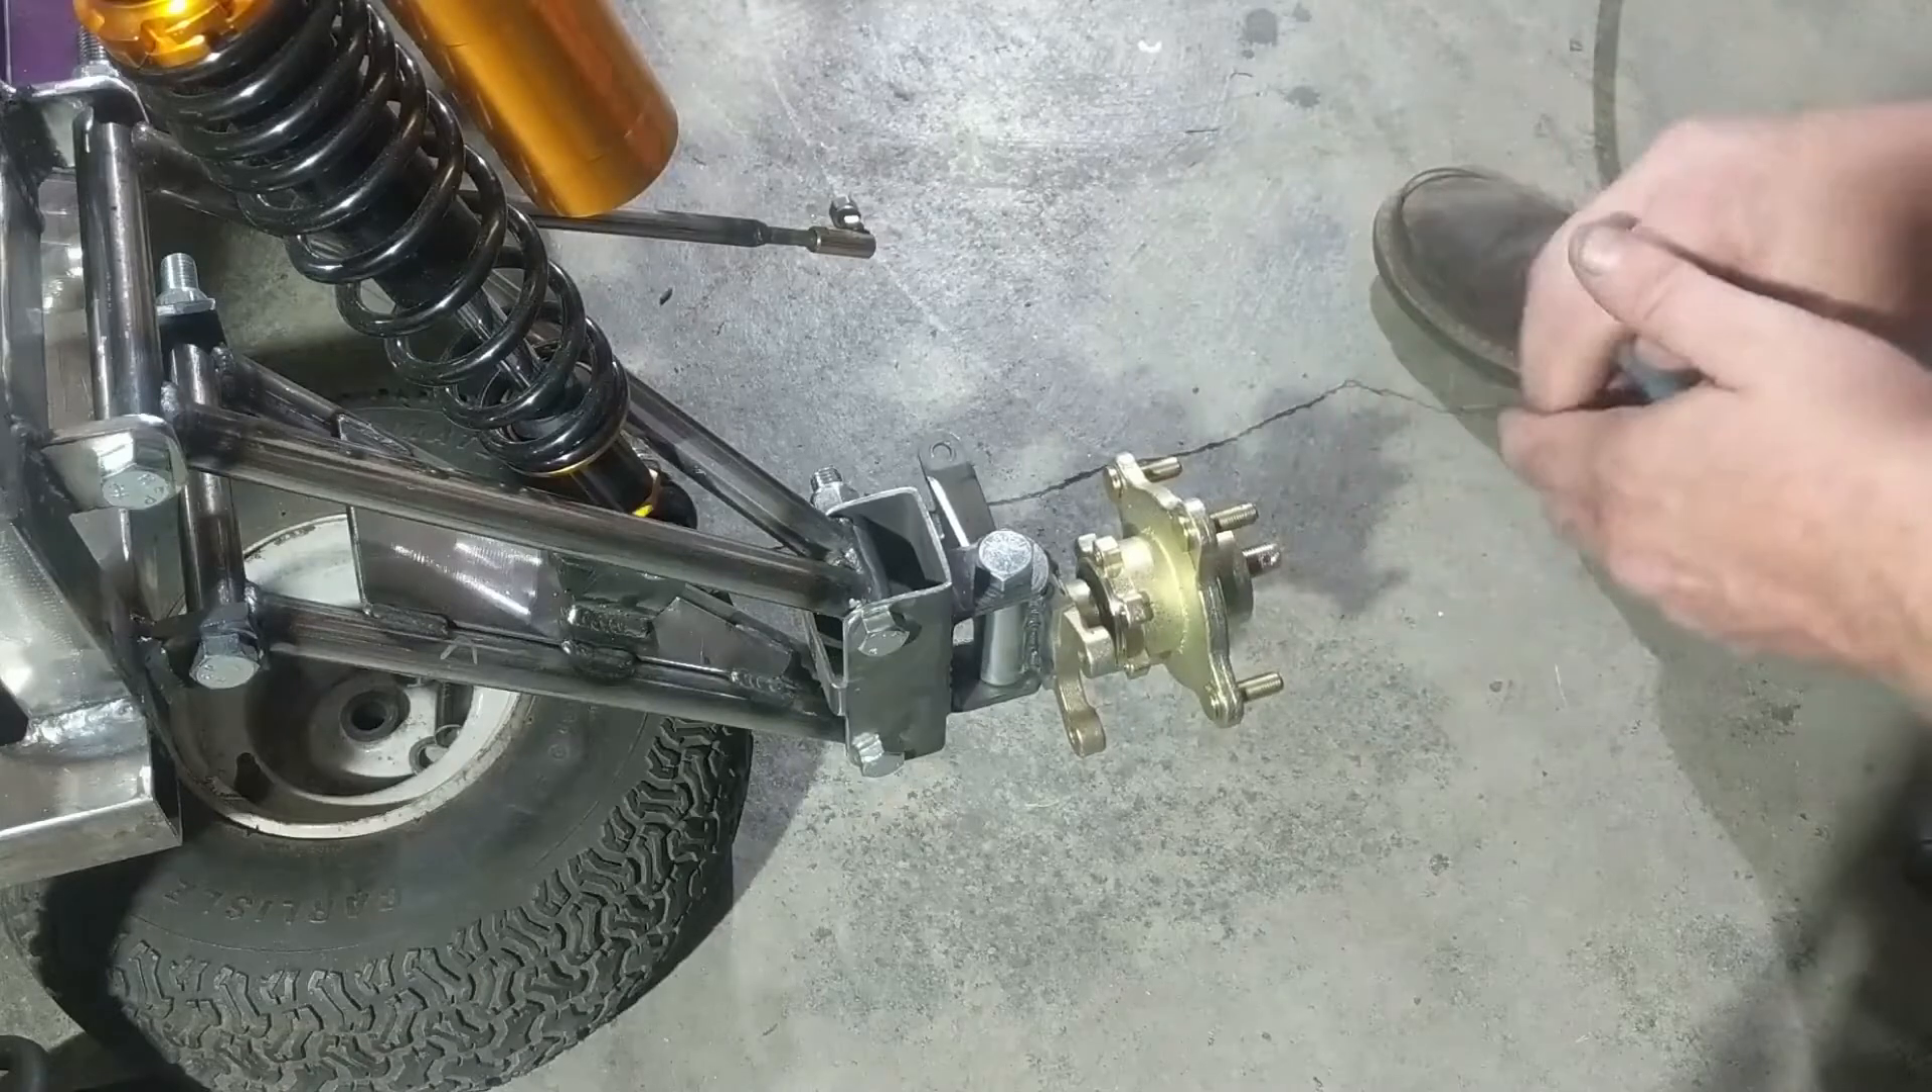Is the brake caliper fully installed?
No.